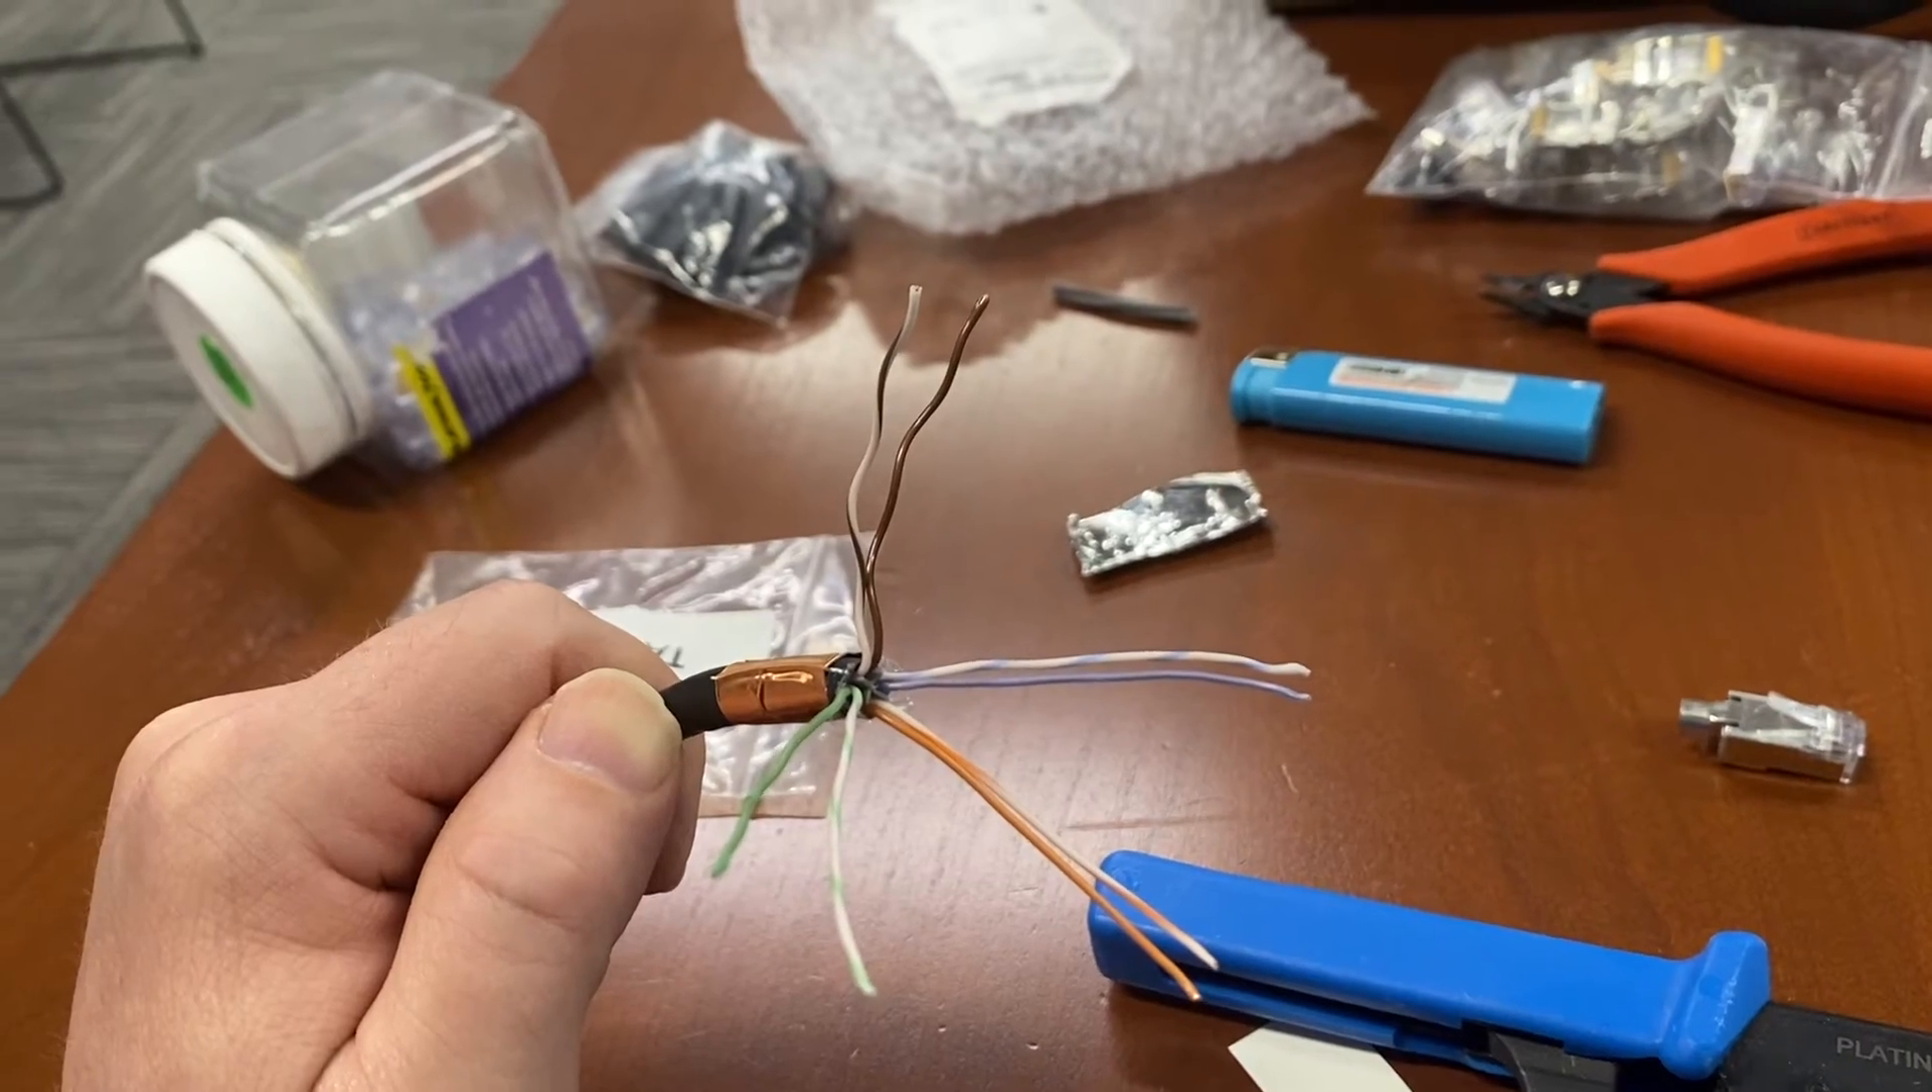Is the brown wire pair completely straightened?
No.